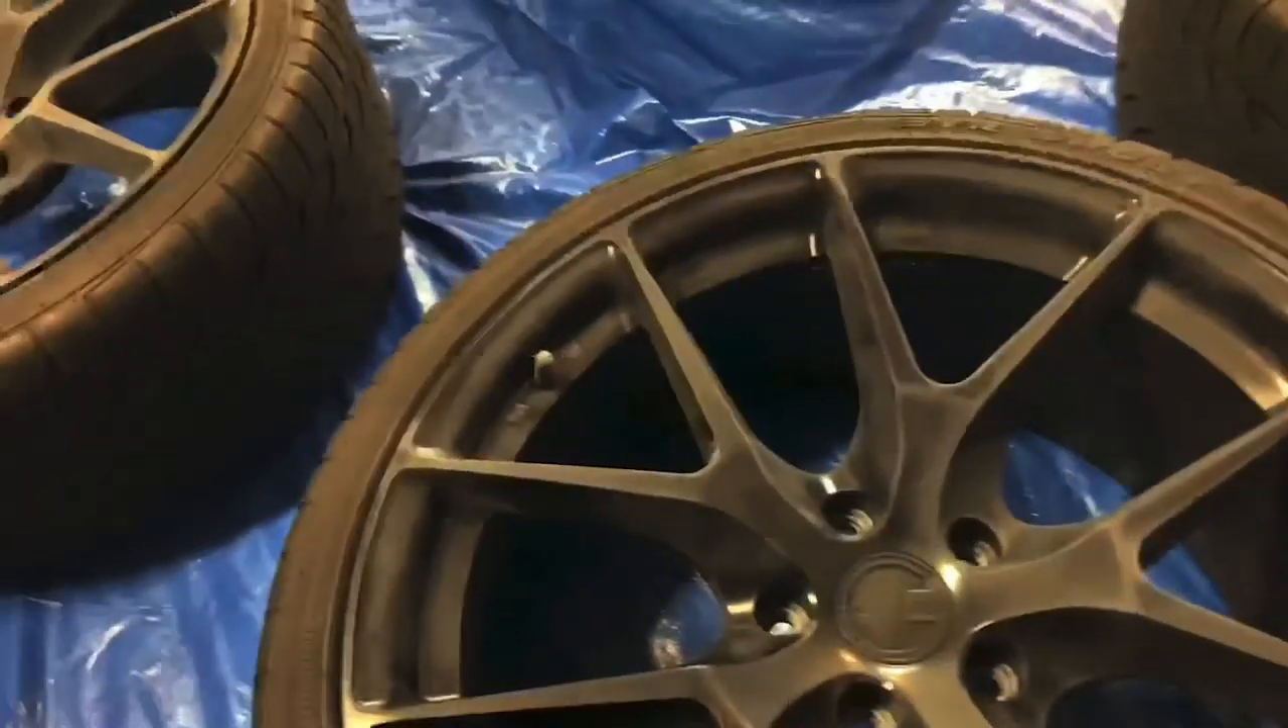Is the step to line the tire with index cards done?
No.